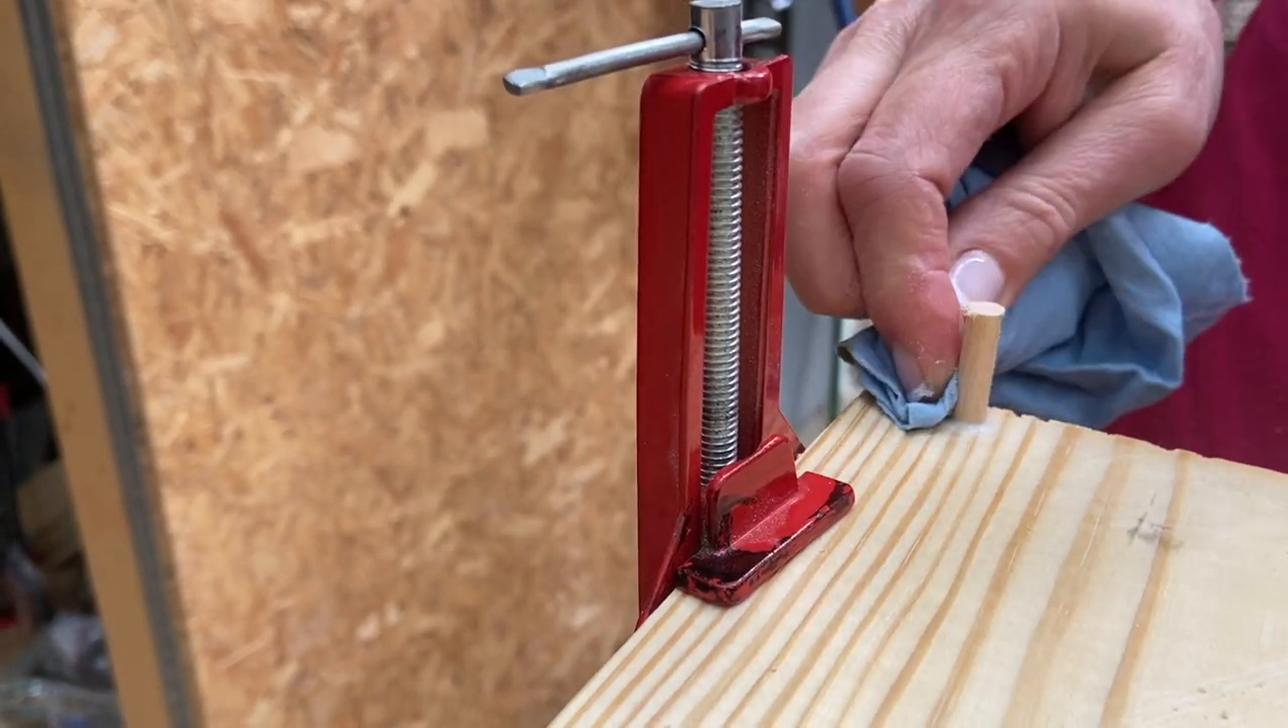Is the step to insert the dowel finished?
Yes.